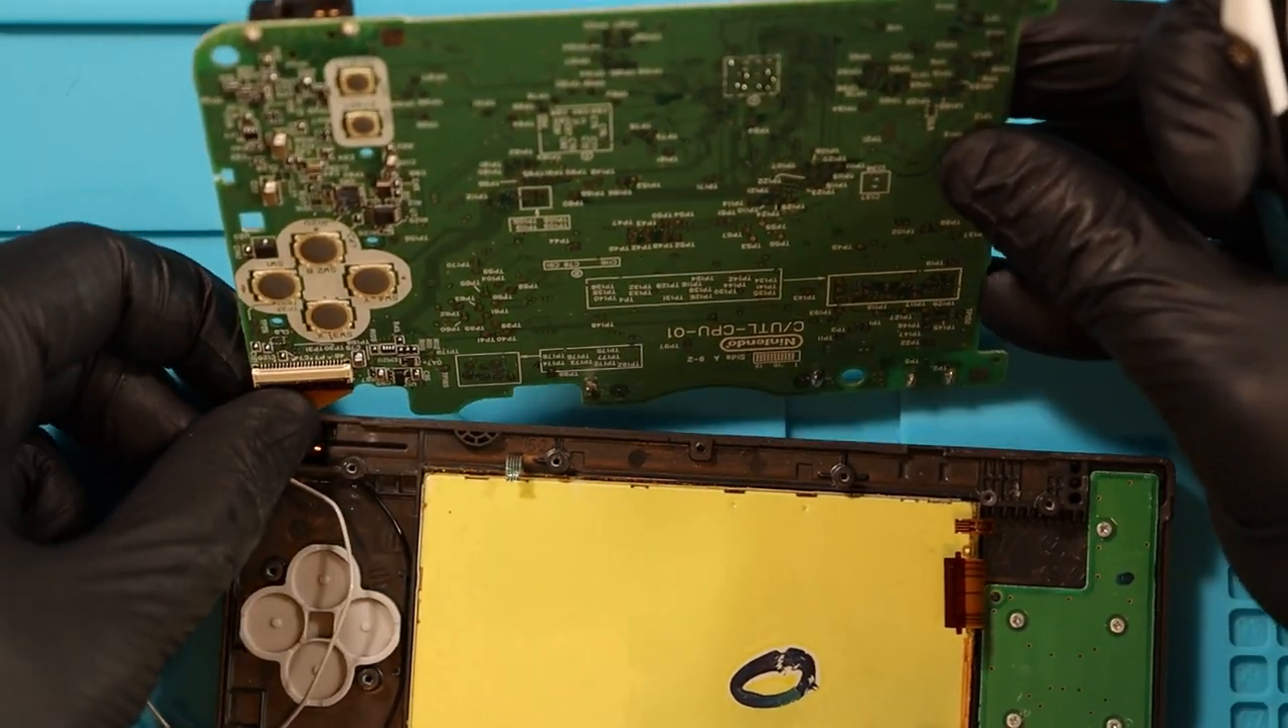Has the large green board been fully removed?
No.